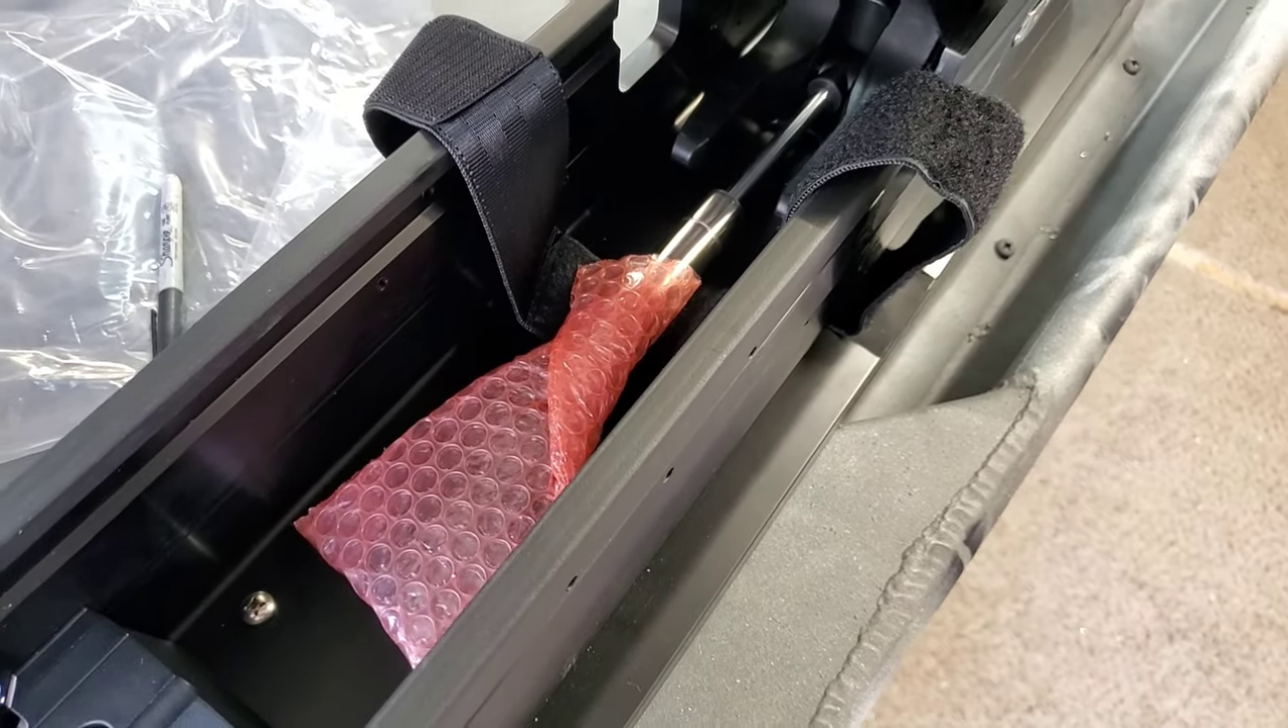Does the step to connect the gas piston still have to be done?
Yes.